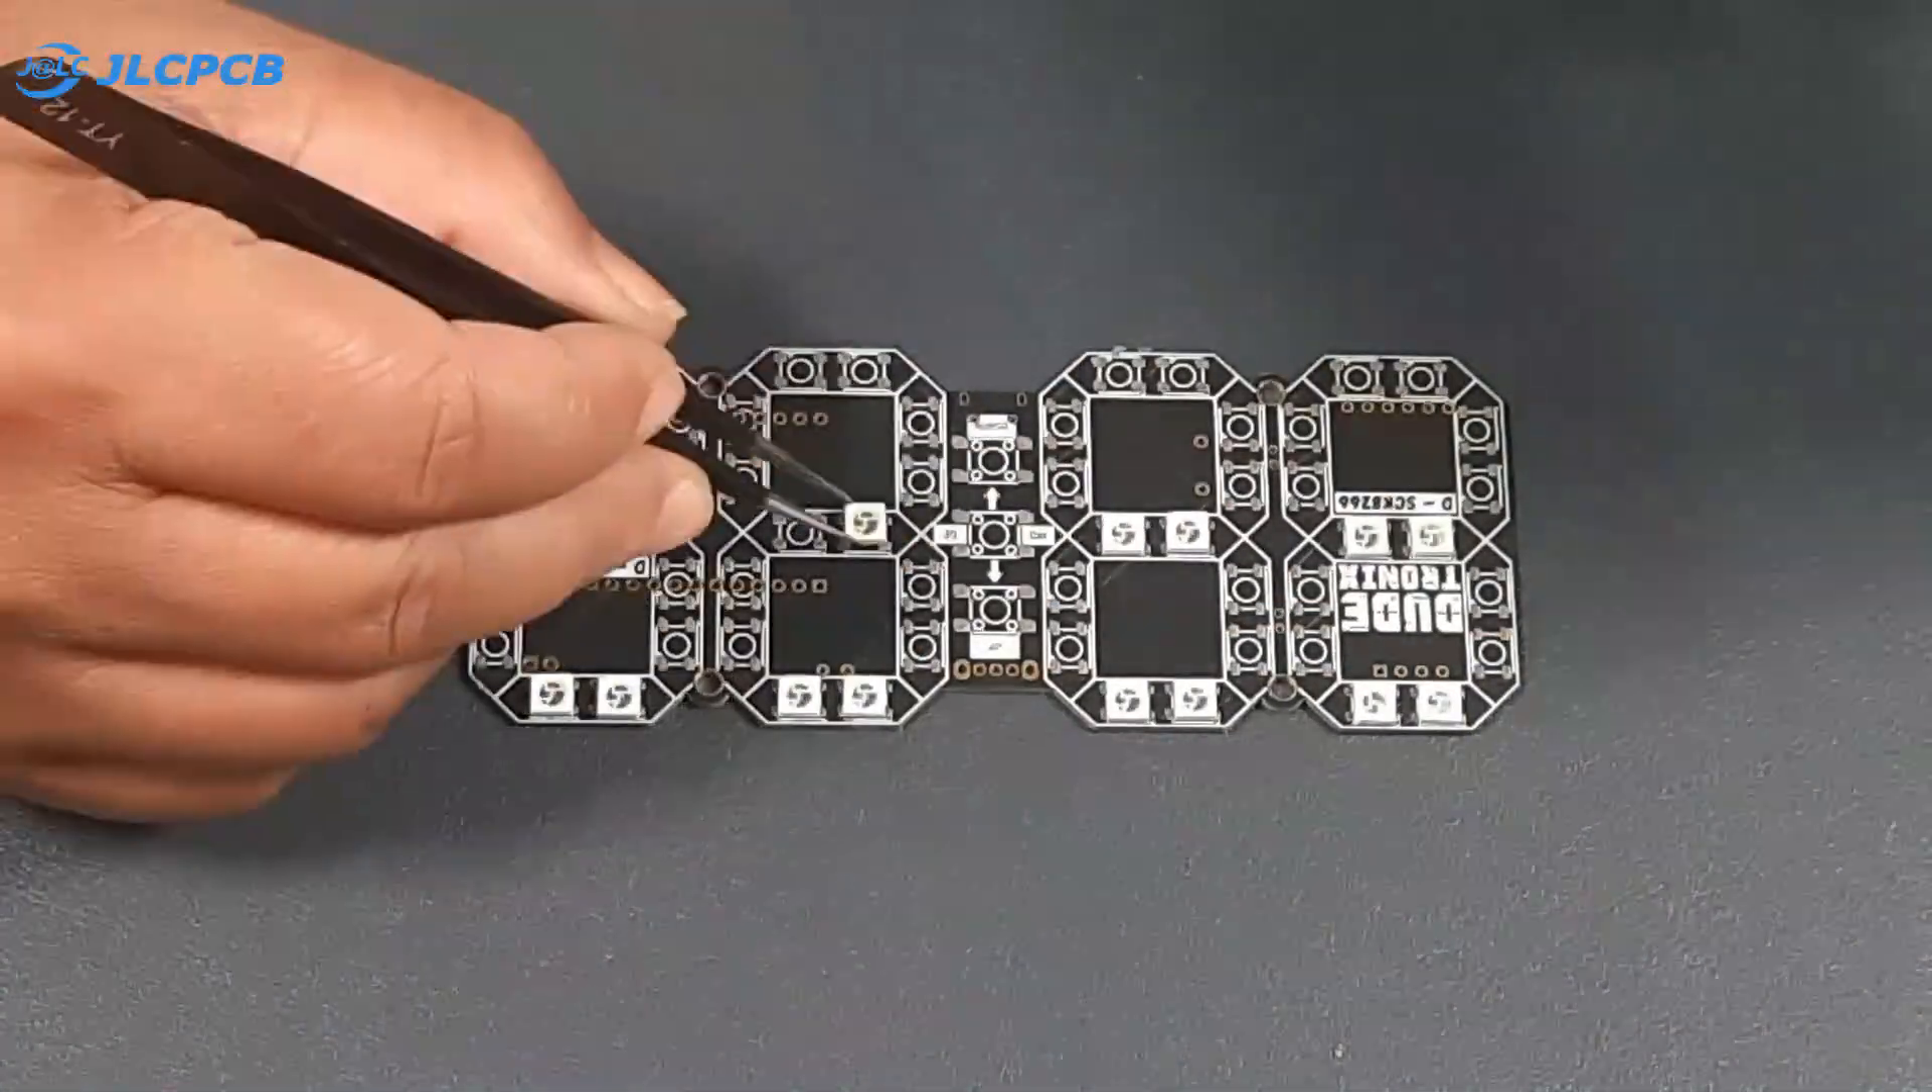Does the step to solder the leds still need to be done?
Yes.